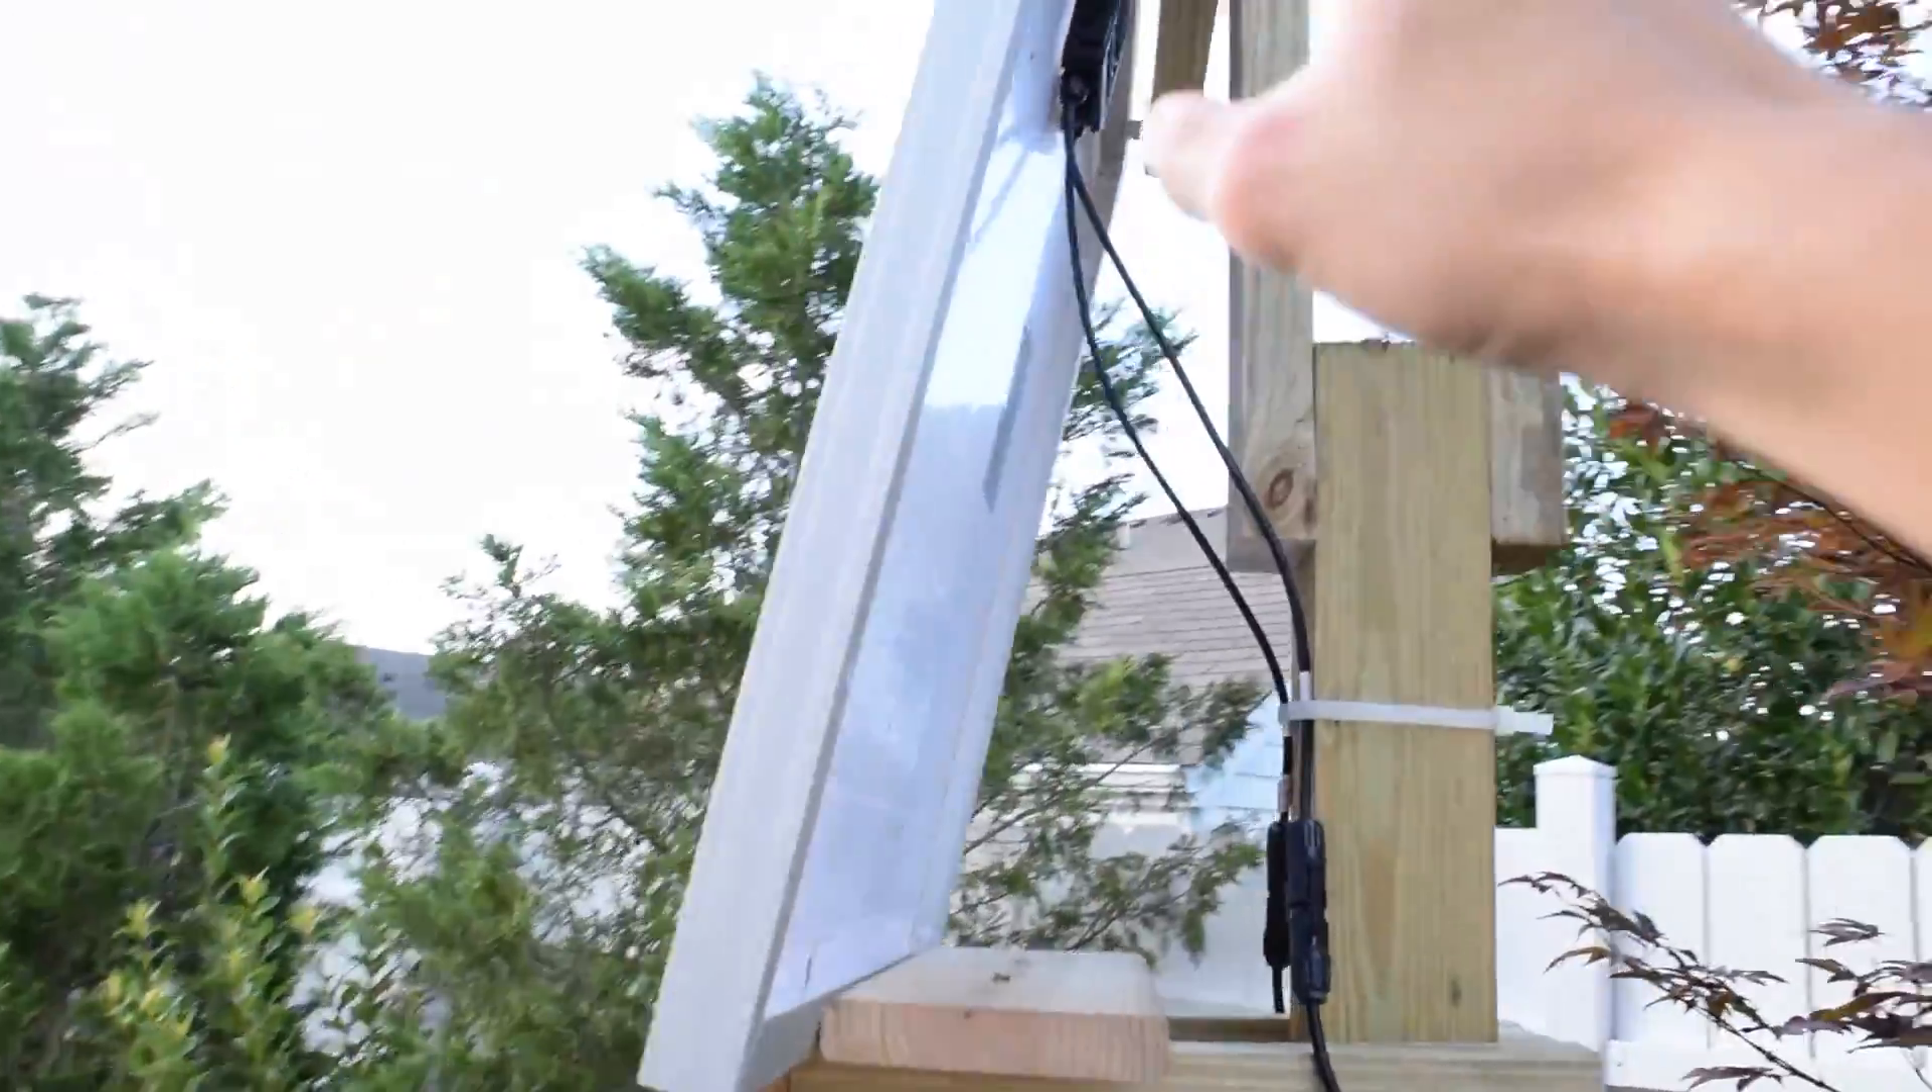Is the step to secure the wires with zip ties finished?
Yes.